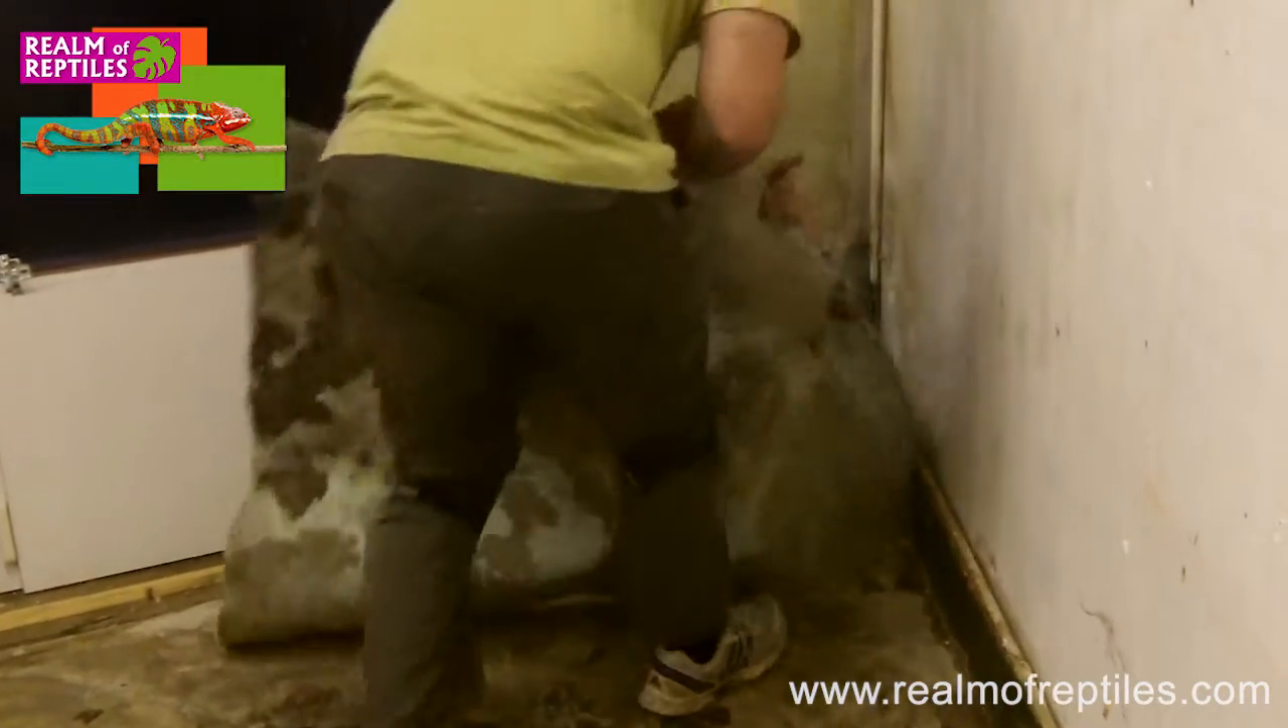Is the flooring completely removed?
No.